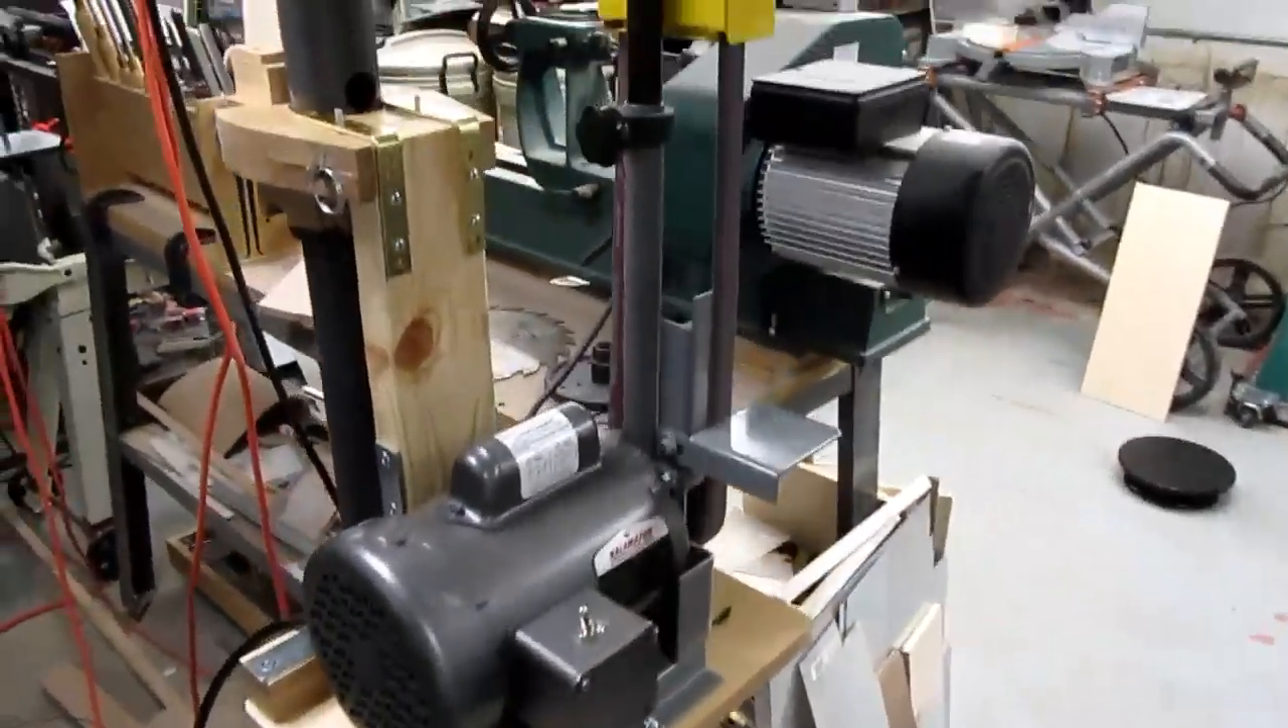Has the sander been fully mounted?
Yes.